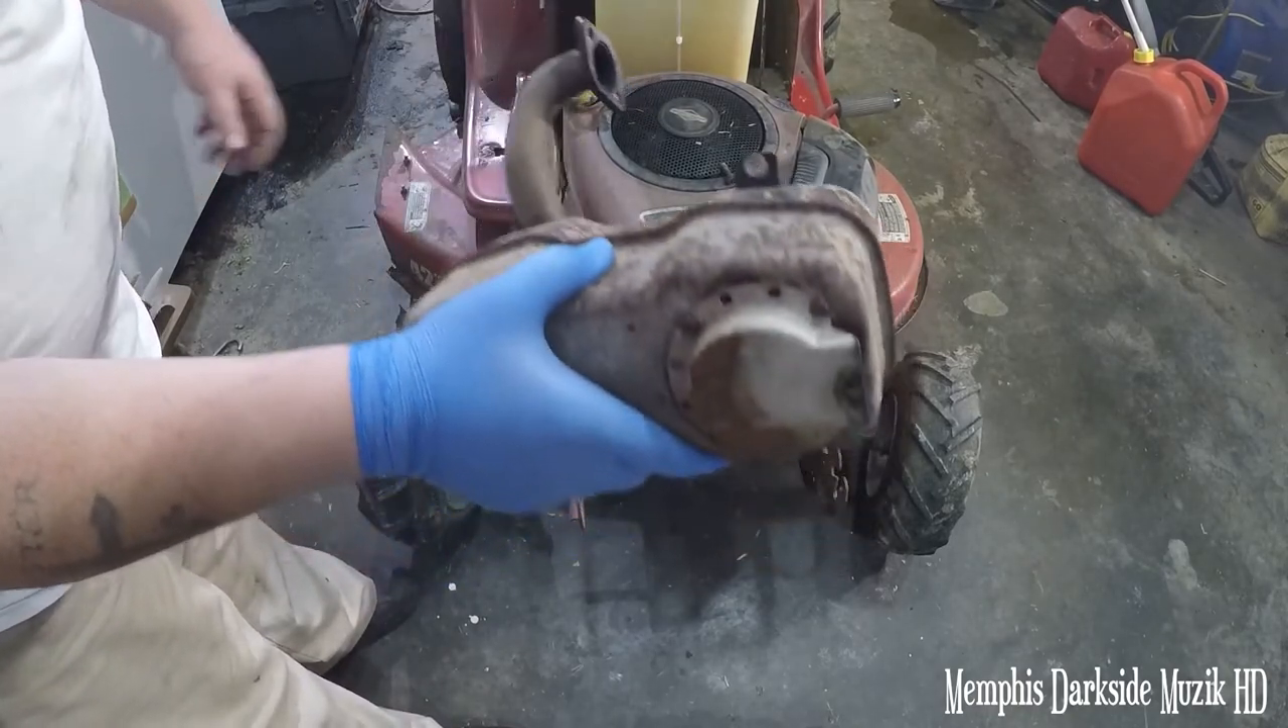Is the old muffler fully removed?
Yes.